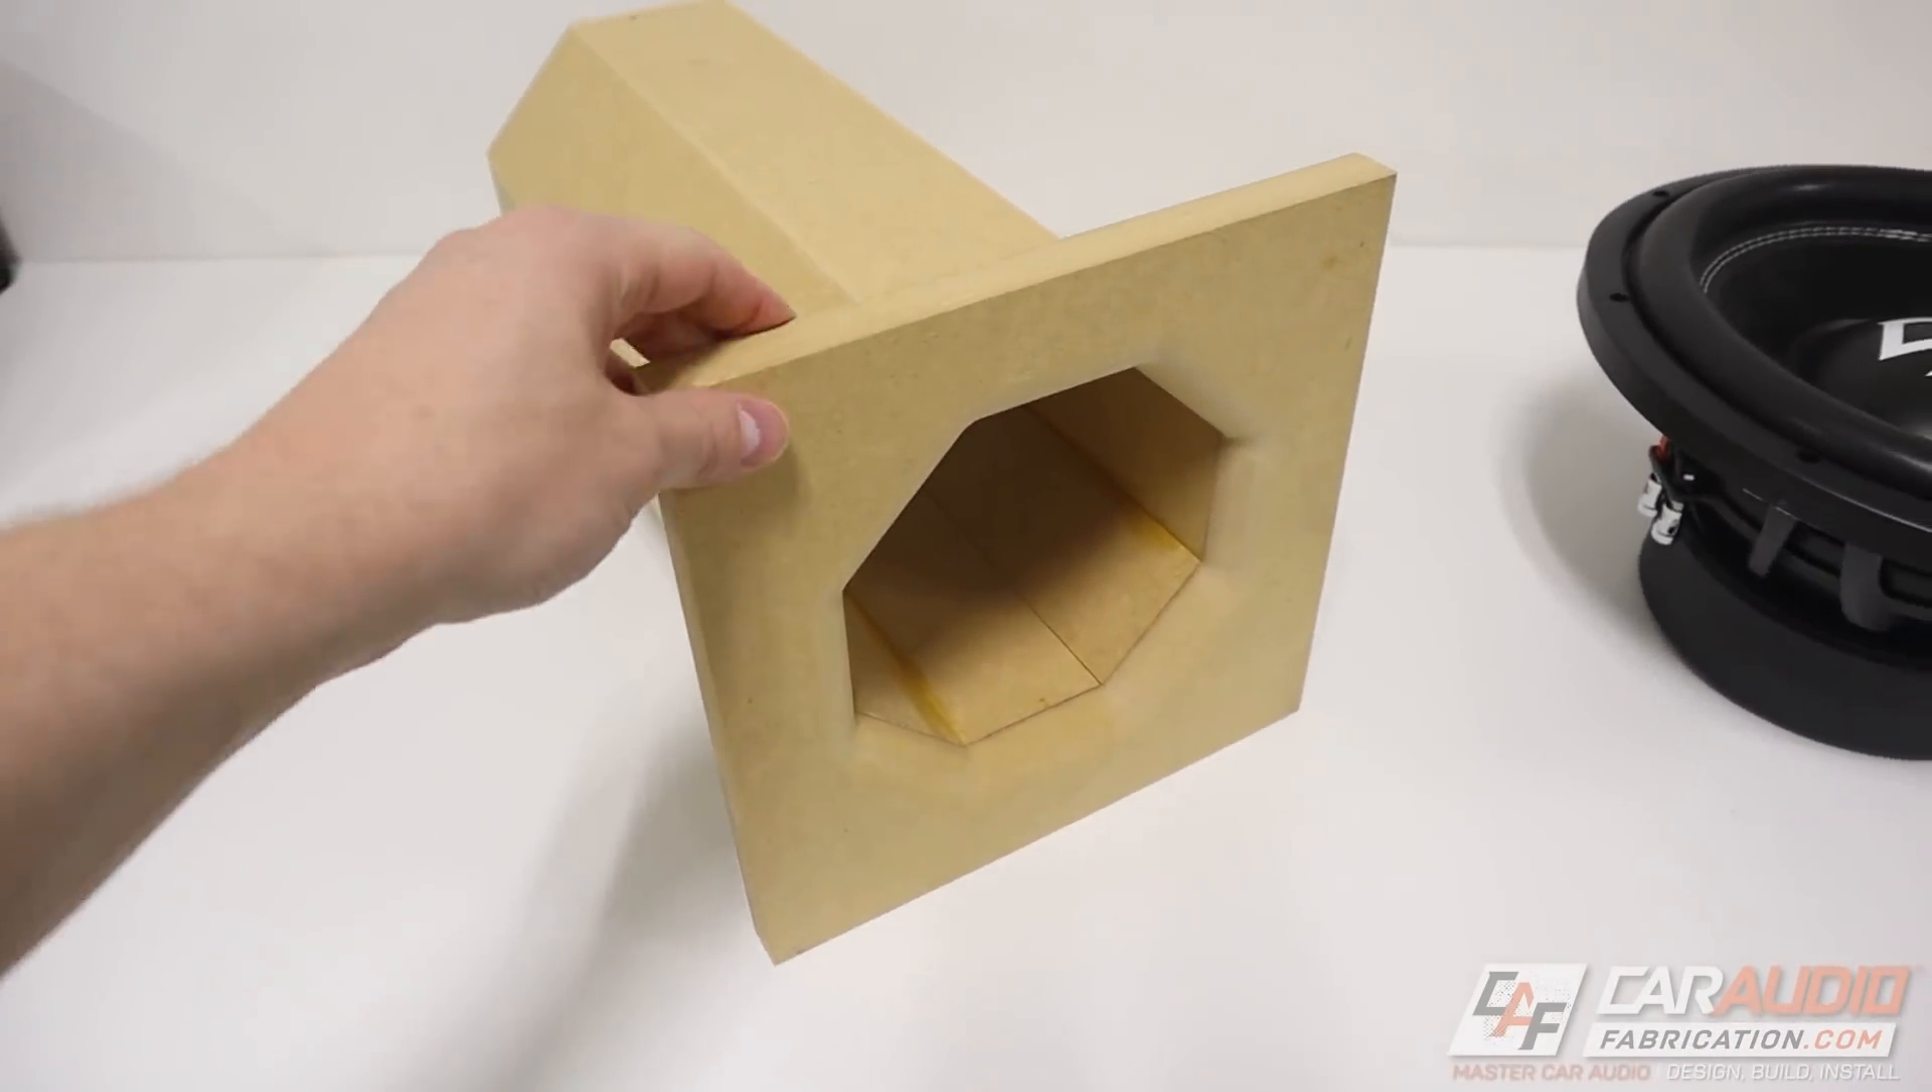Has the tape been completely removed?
Yes.